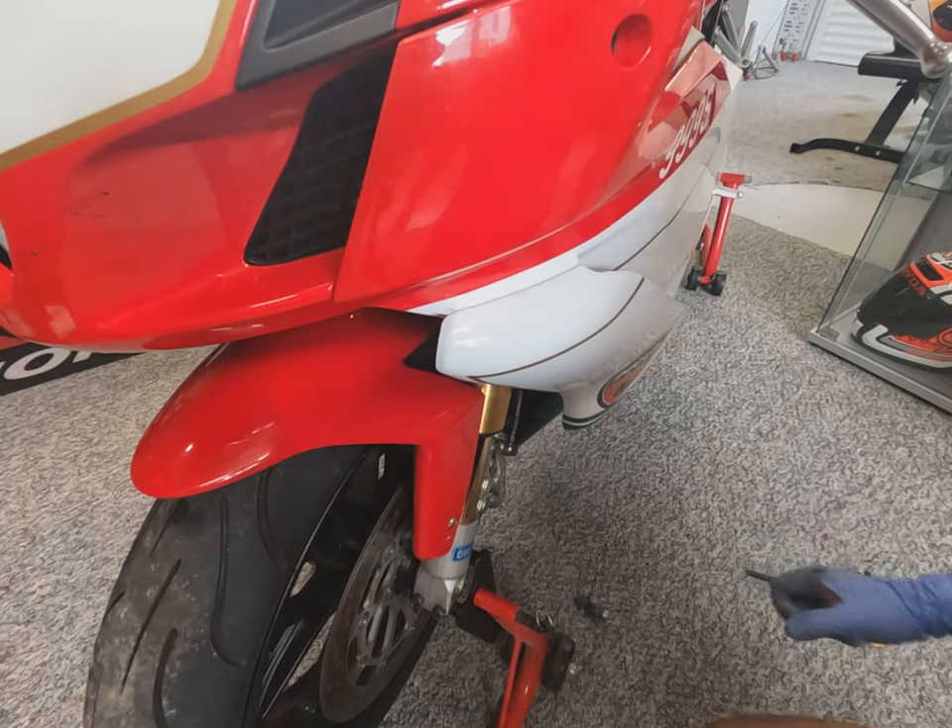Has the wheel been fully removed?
No.